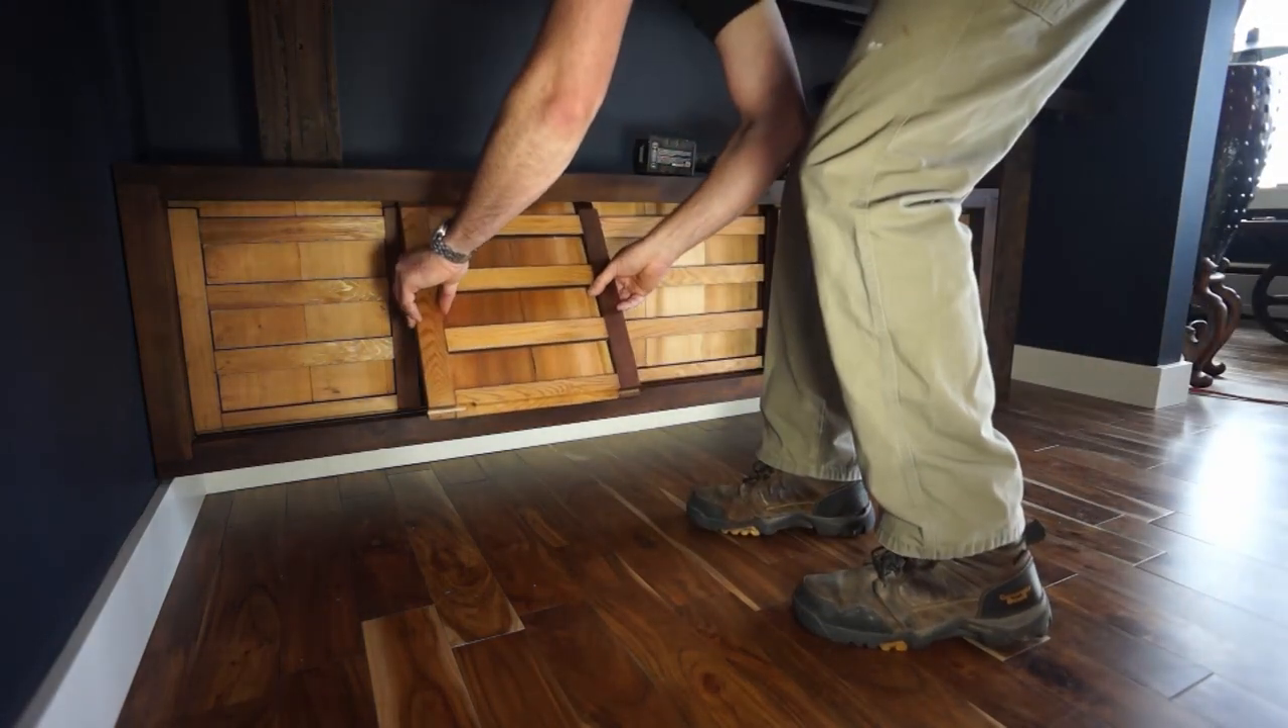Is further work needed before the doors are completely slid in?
Yes.